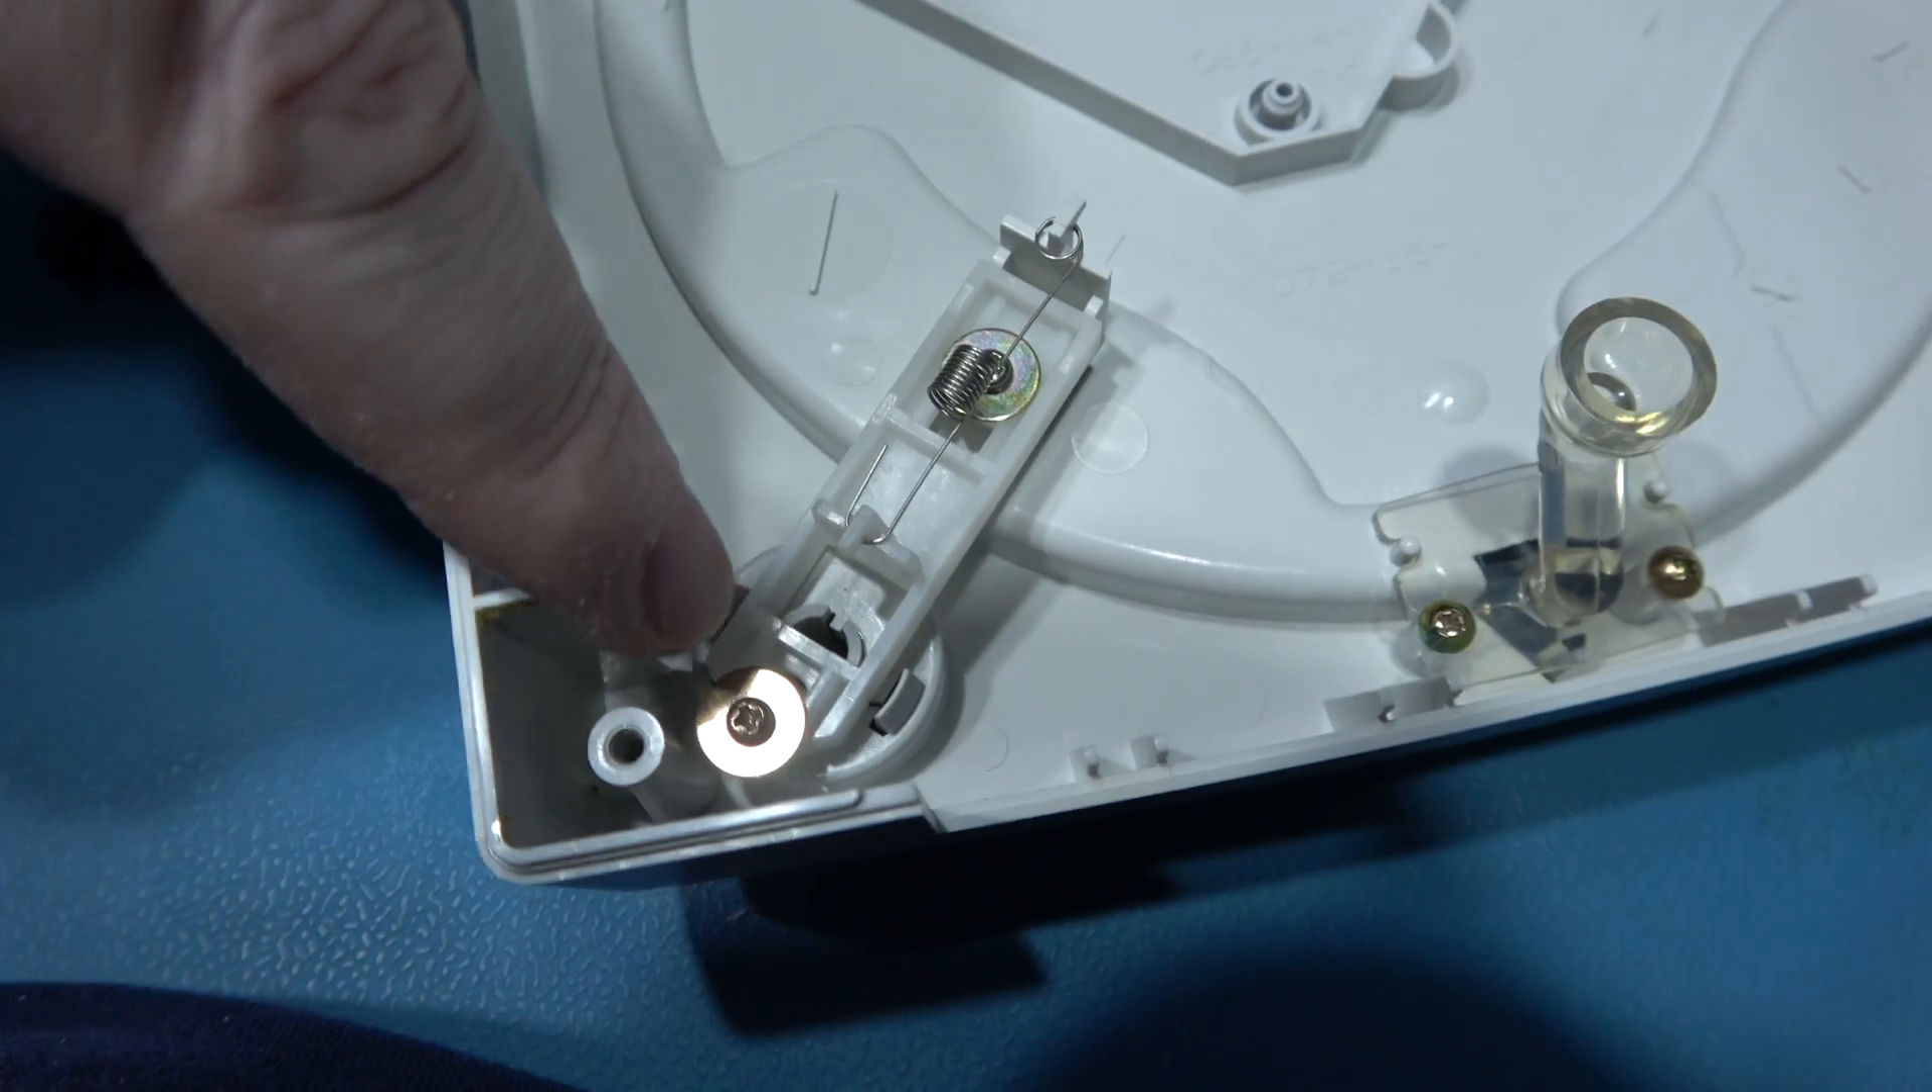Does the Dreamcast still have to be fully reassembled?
Yes.